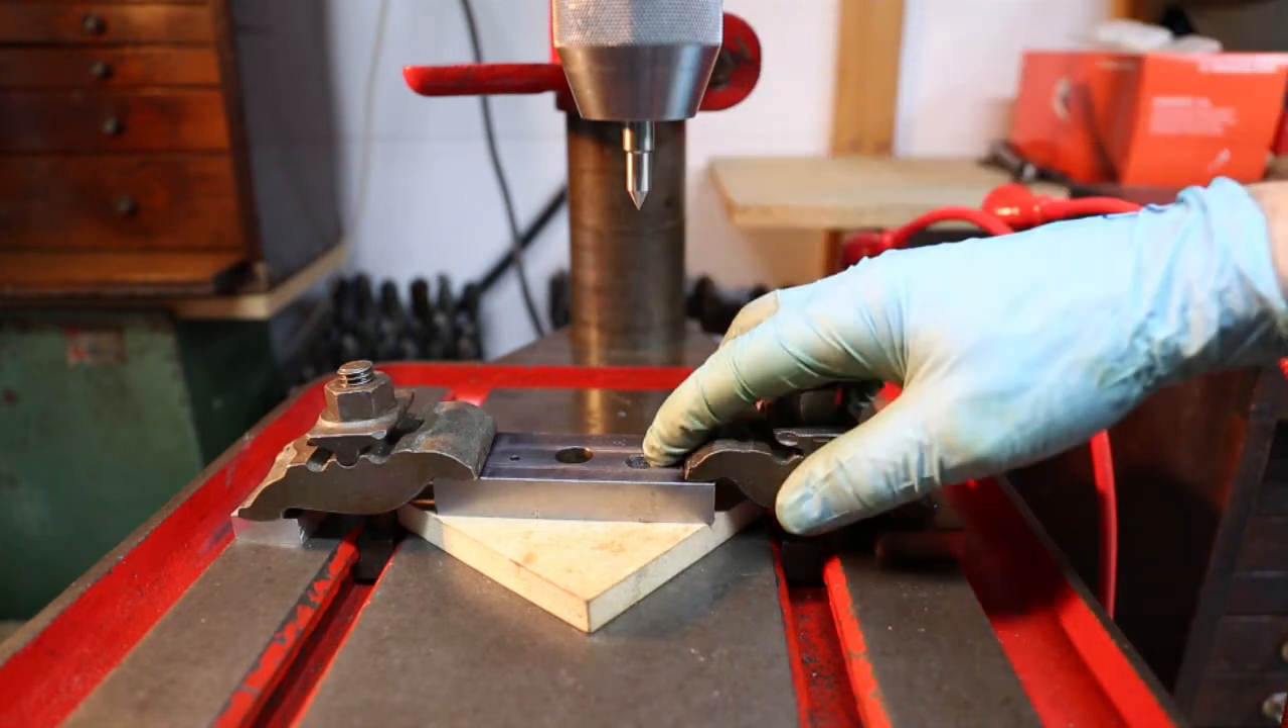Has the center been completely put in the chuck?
Yes.